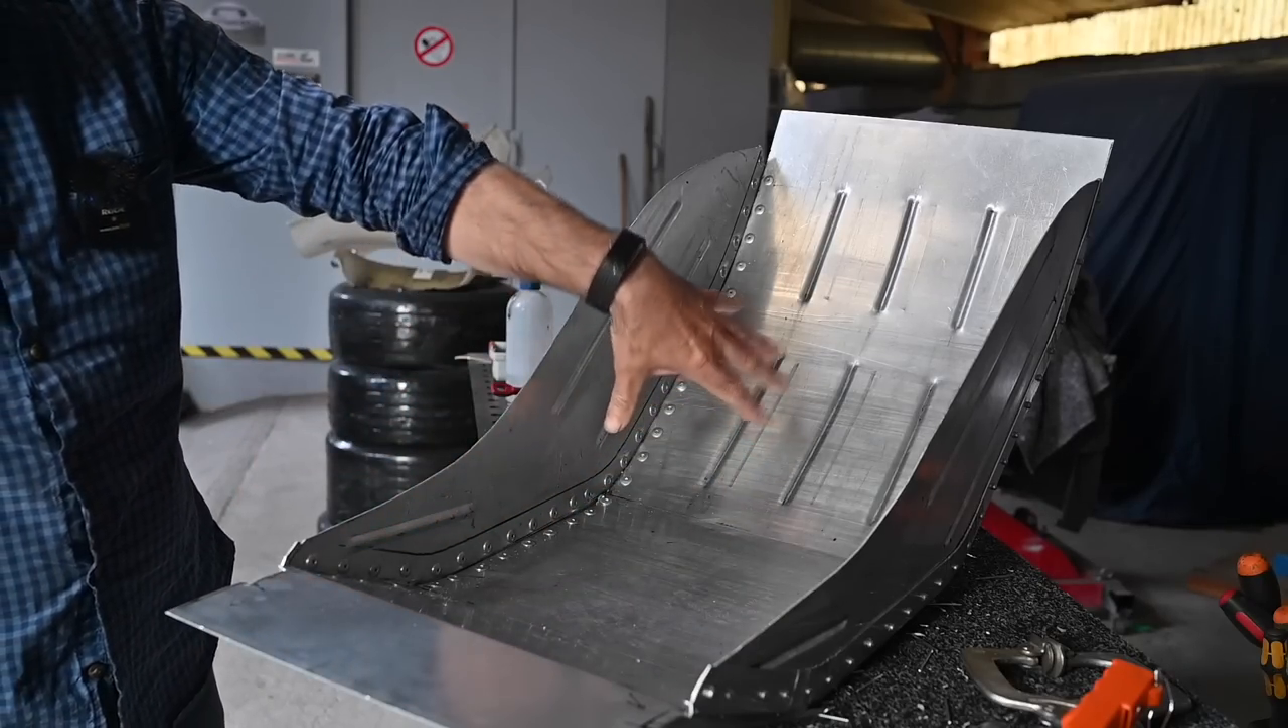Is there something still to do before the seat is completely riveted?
No.